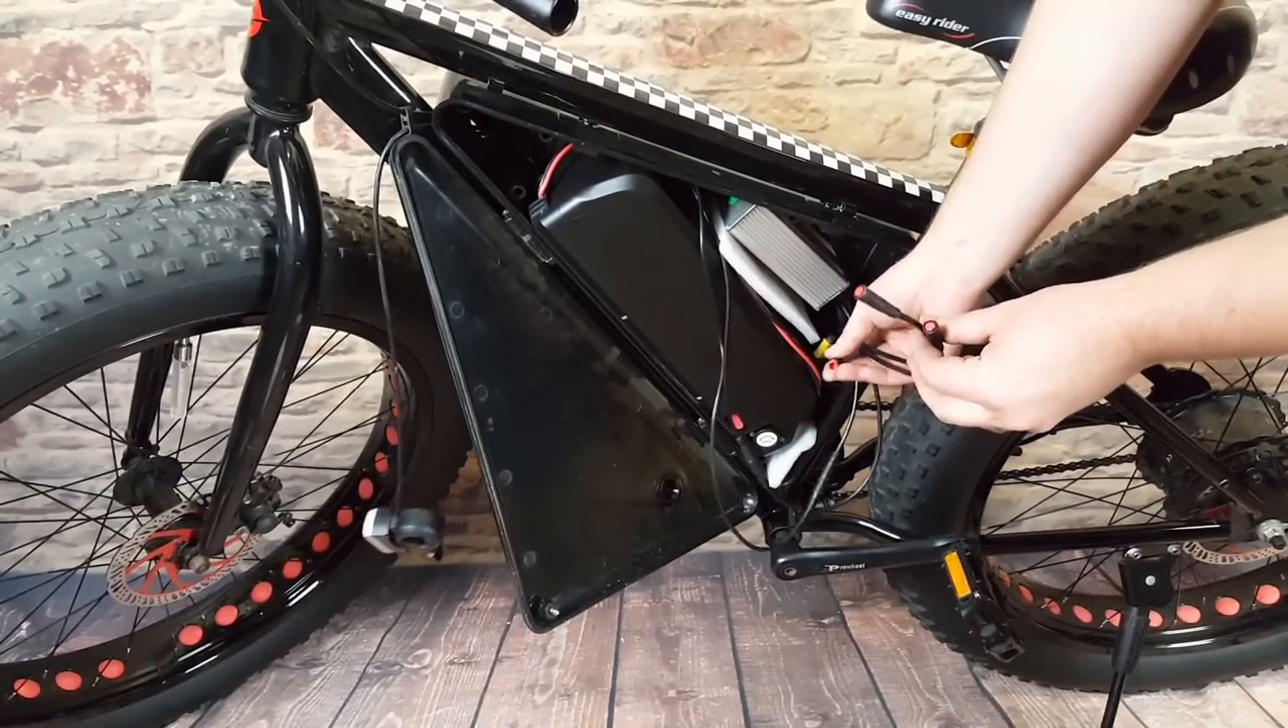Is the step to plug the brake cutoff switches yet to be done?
Yes.